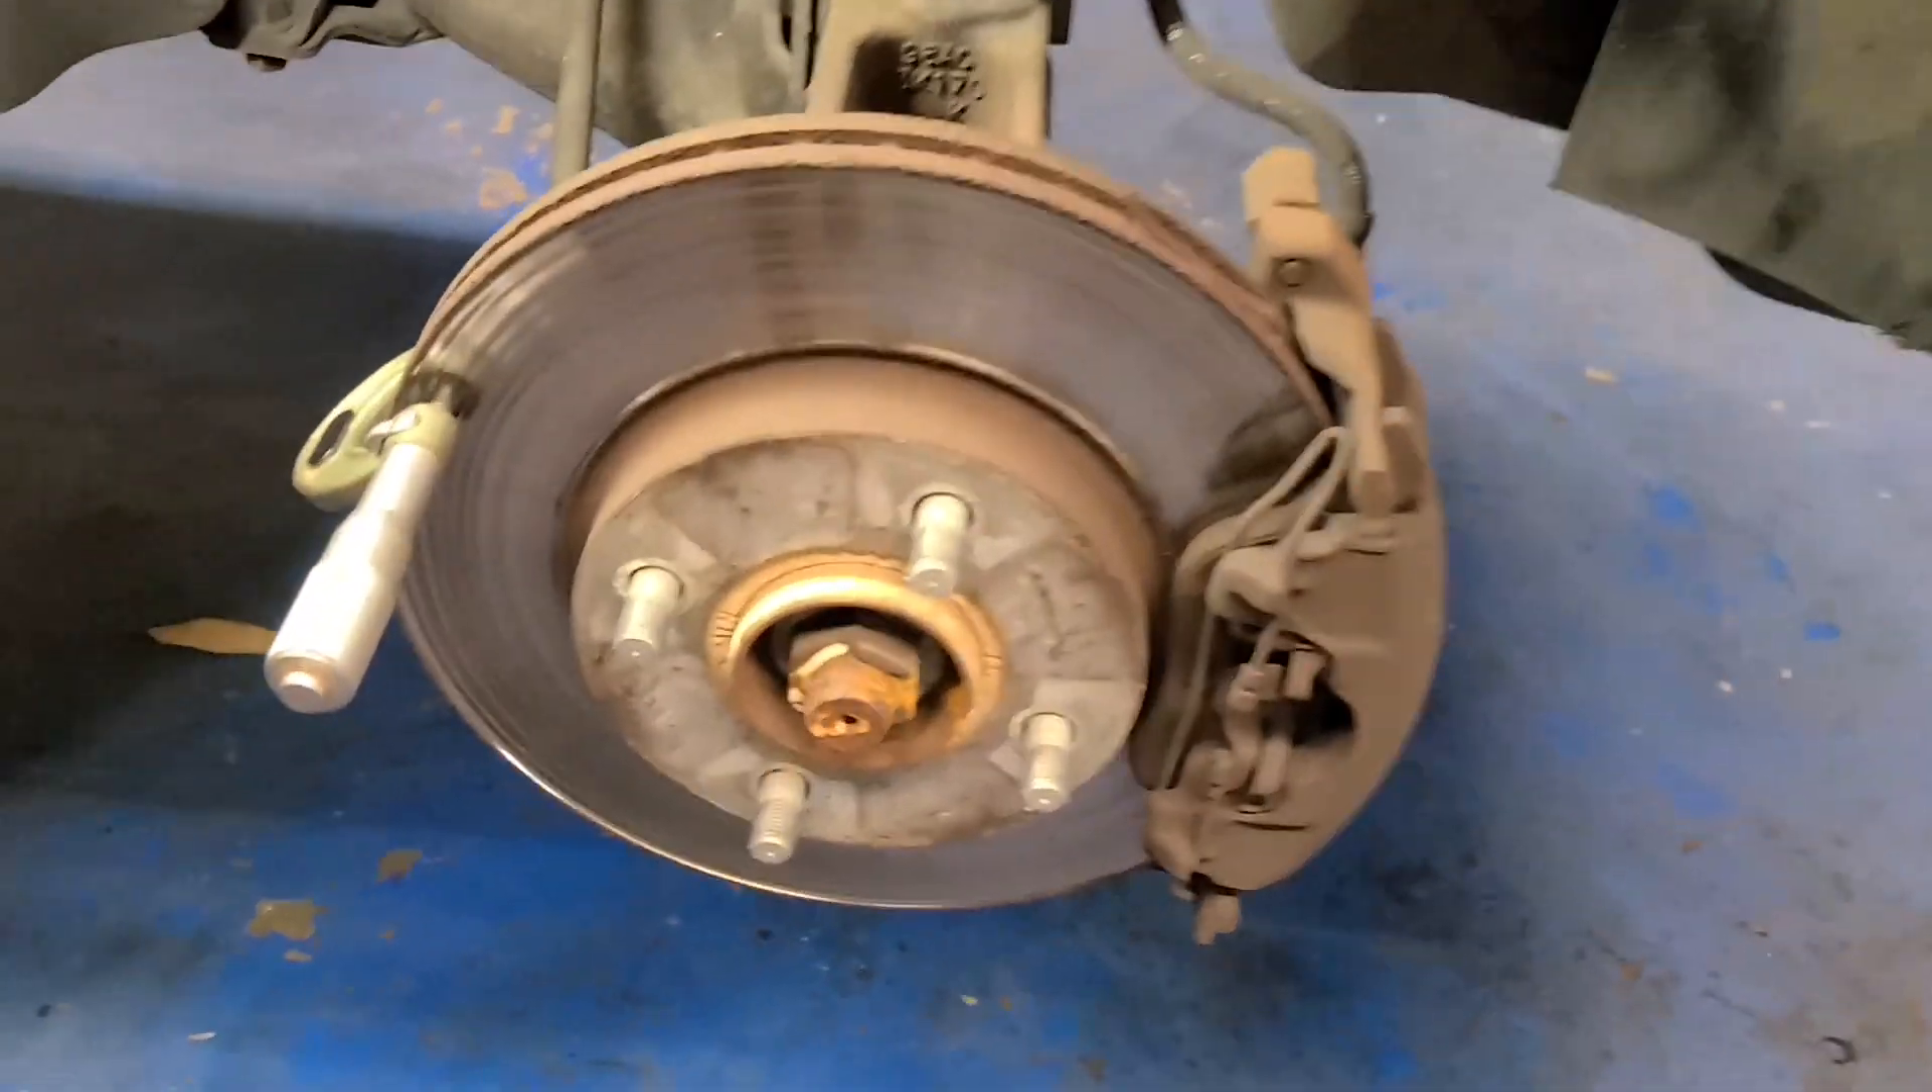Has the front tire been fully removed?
Yes.